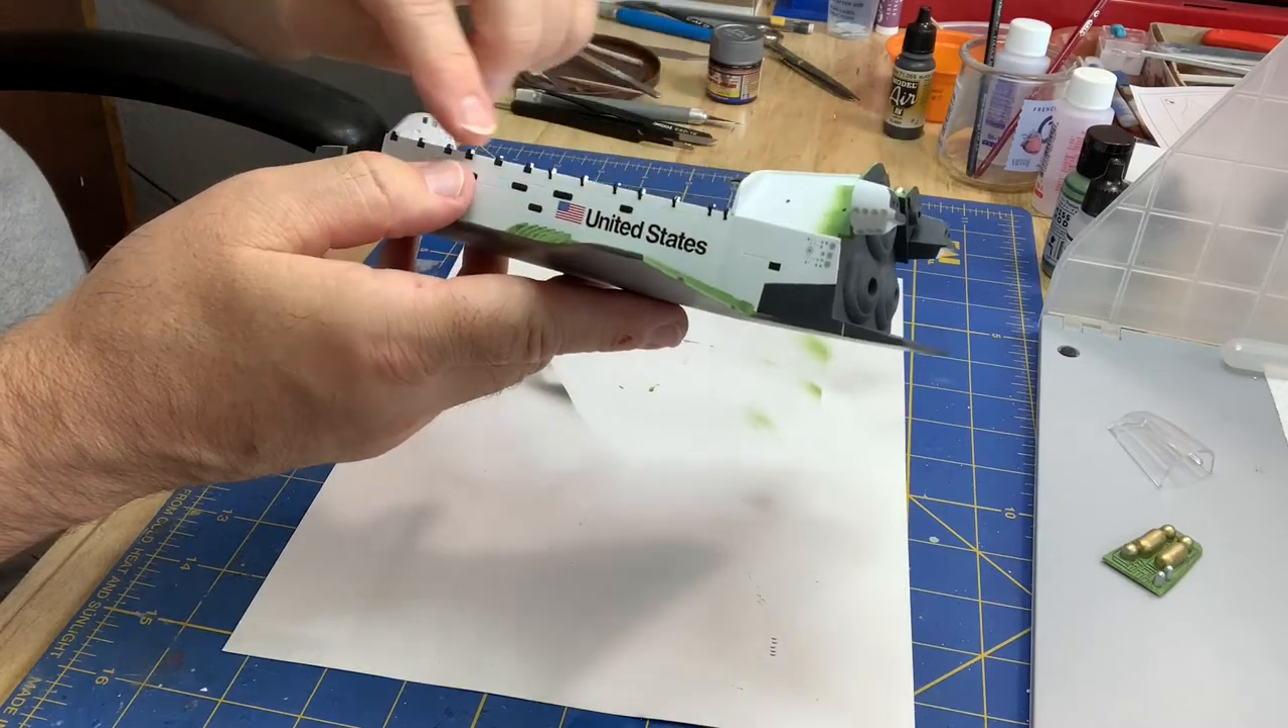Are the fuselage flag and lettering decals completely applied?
Yes.